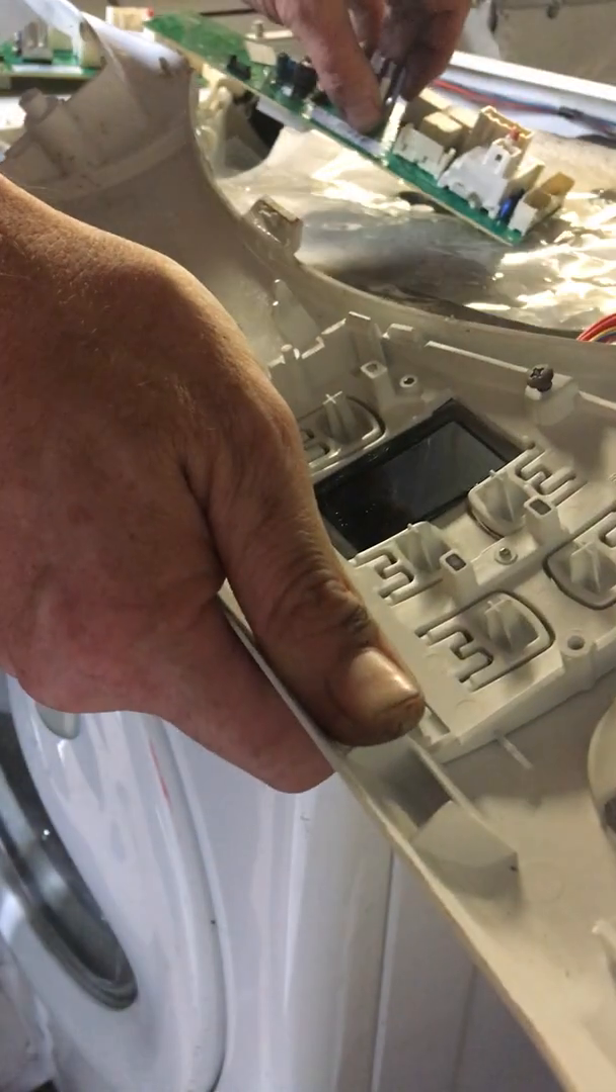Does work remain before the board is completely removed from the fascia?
No.